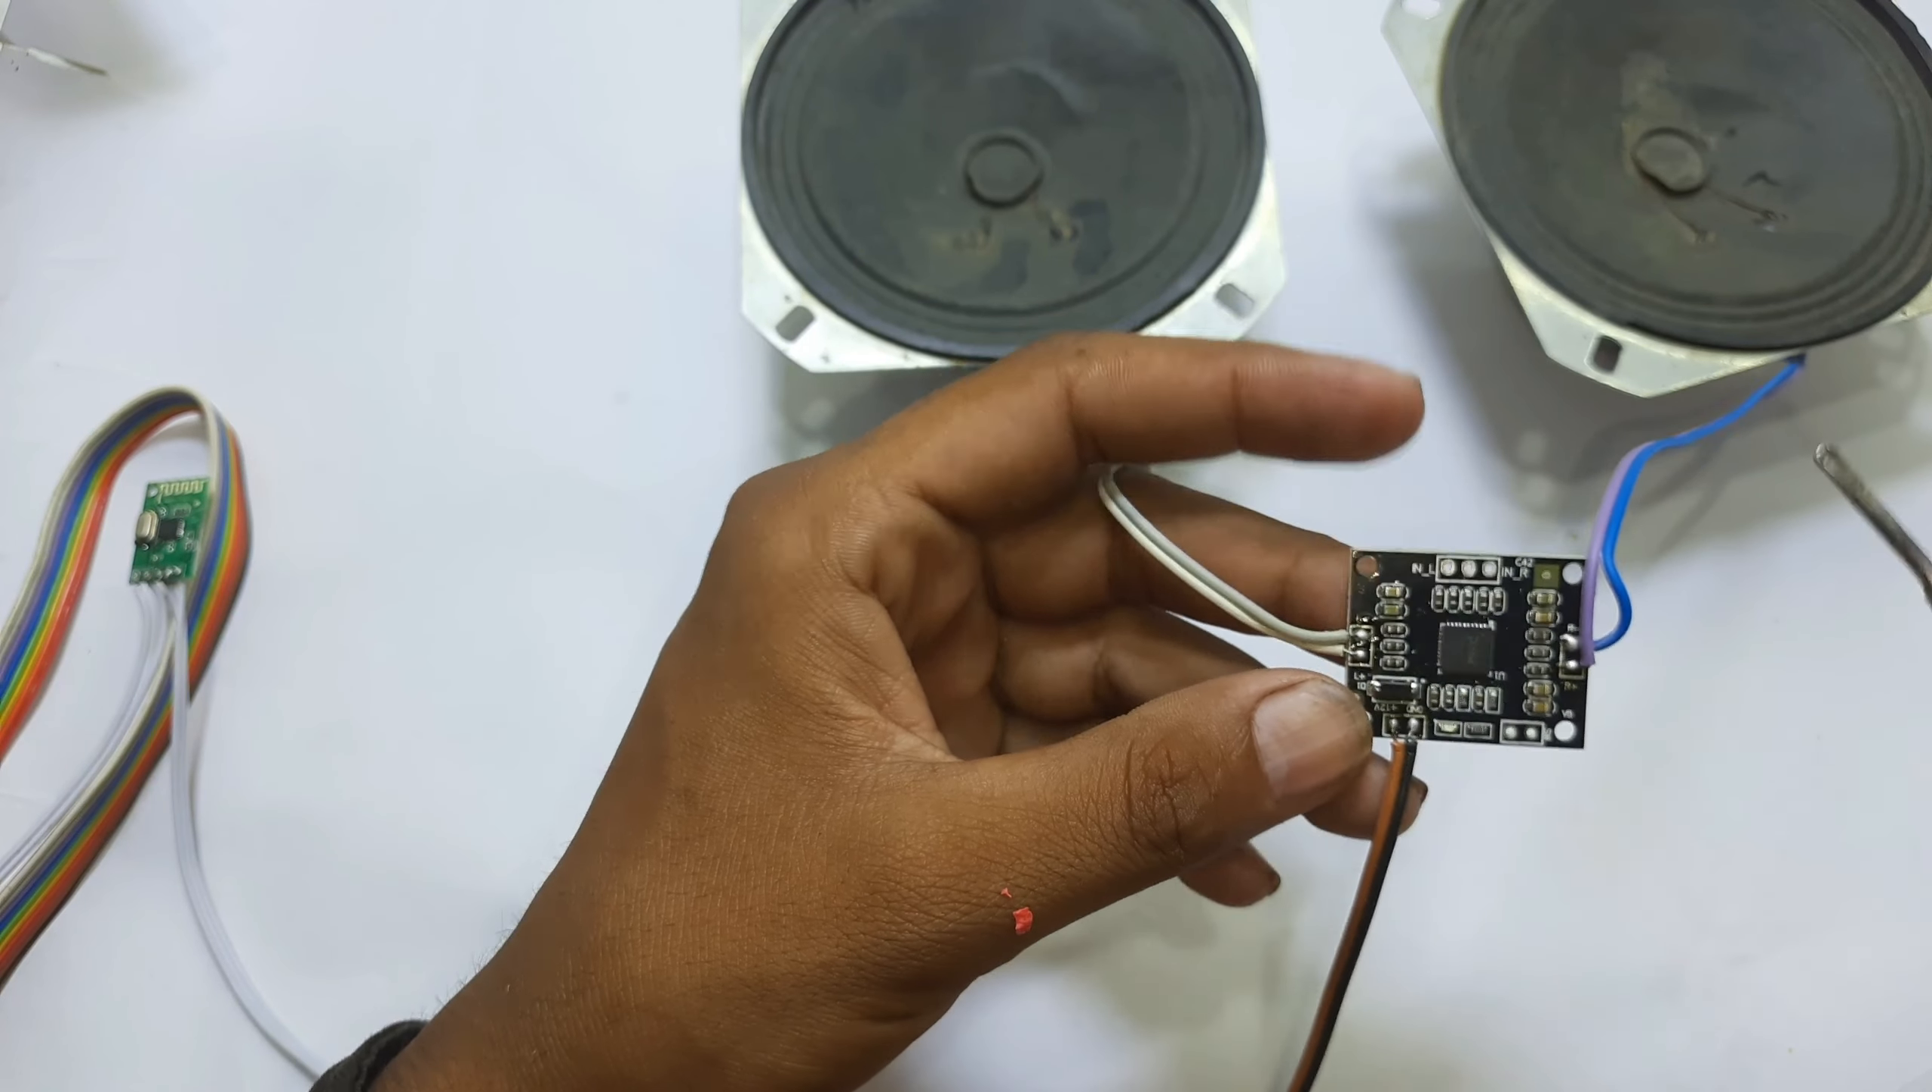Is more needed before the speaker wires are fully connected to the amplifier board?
No.